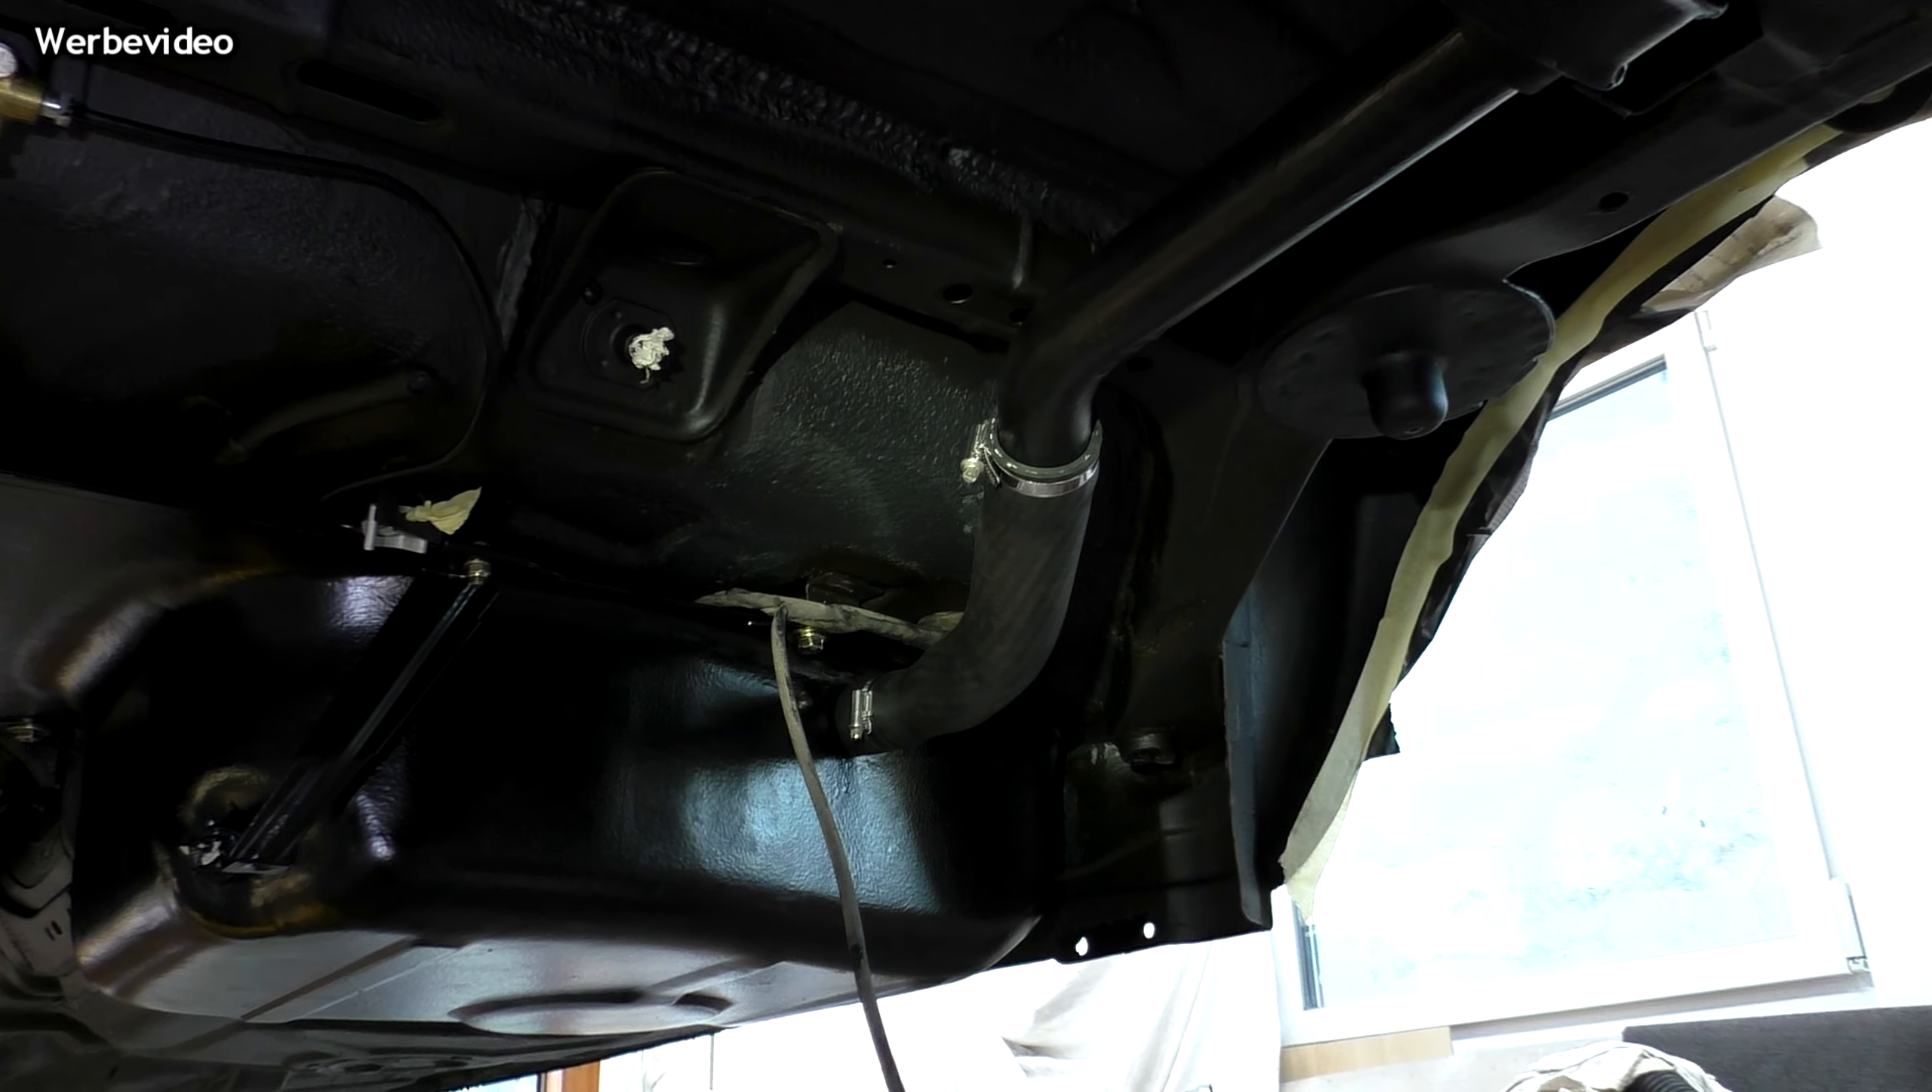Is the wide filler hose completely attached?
Yes.